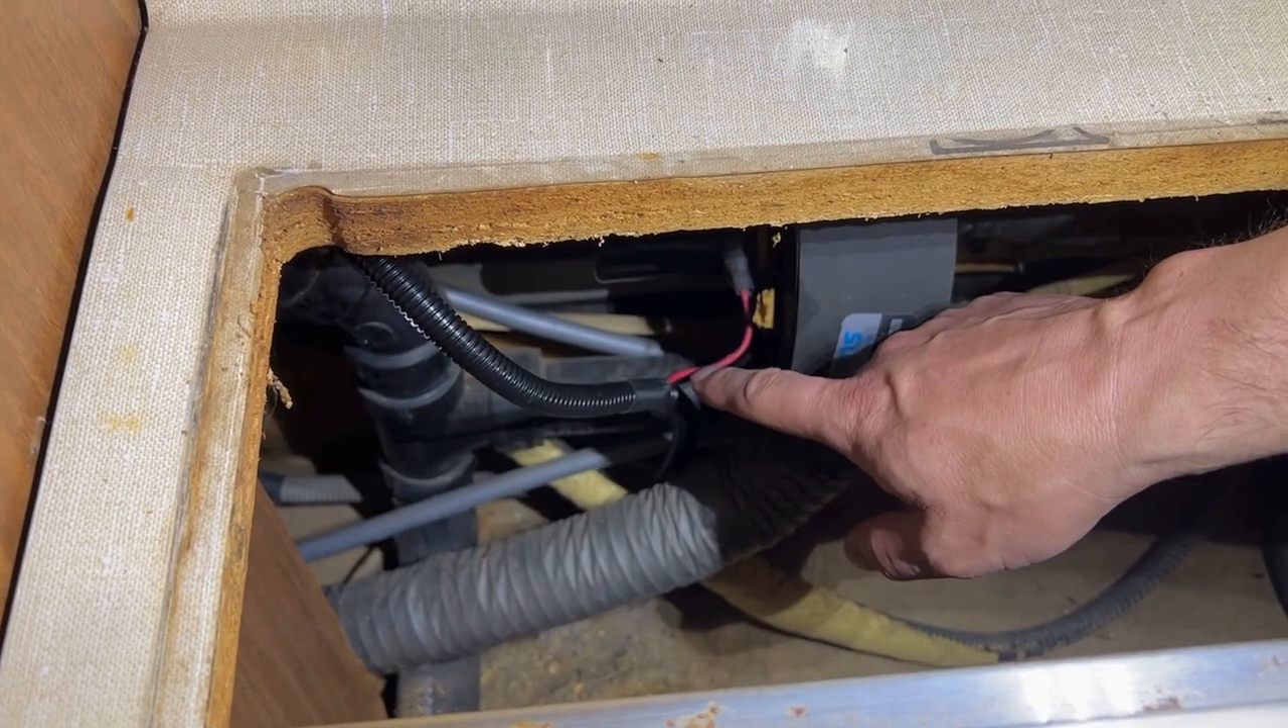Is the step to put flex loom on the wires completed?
Yes.